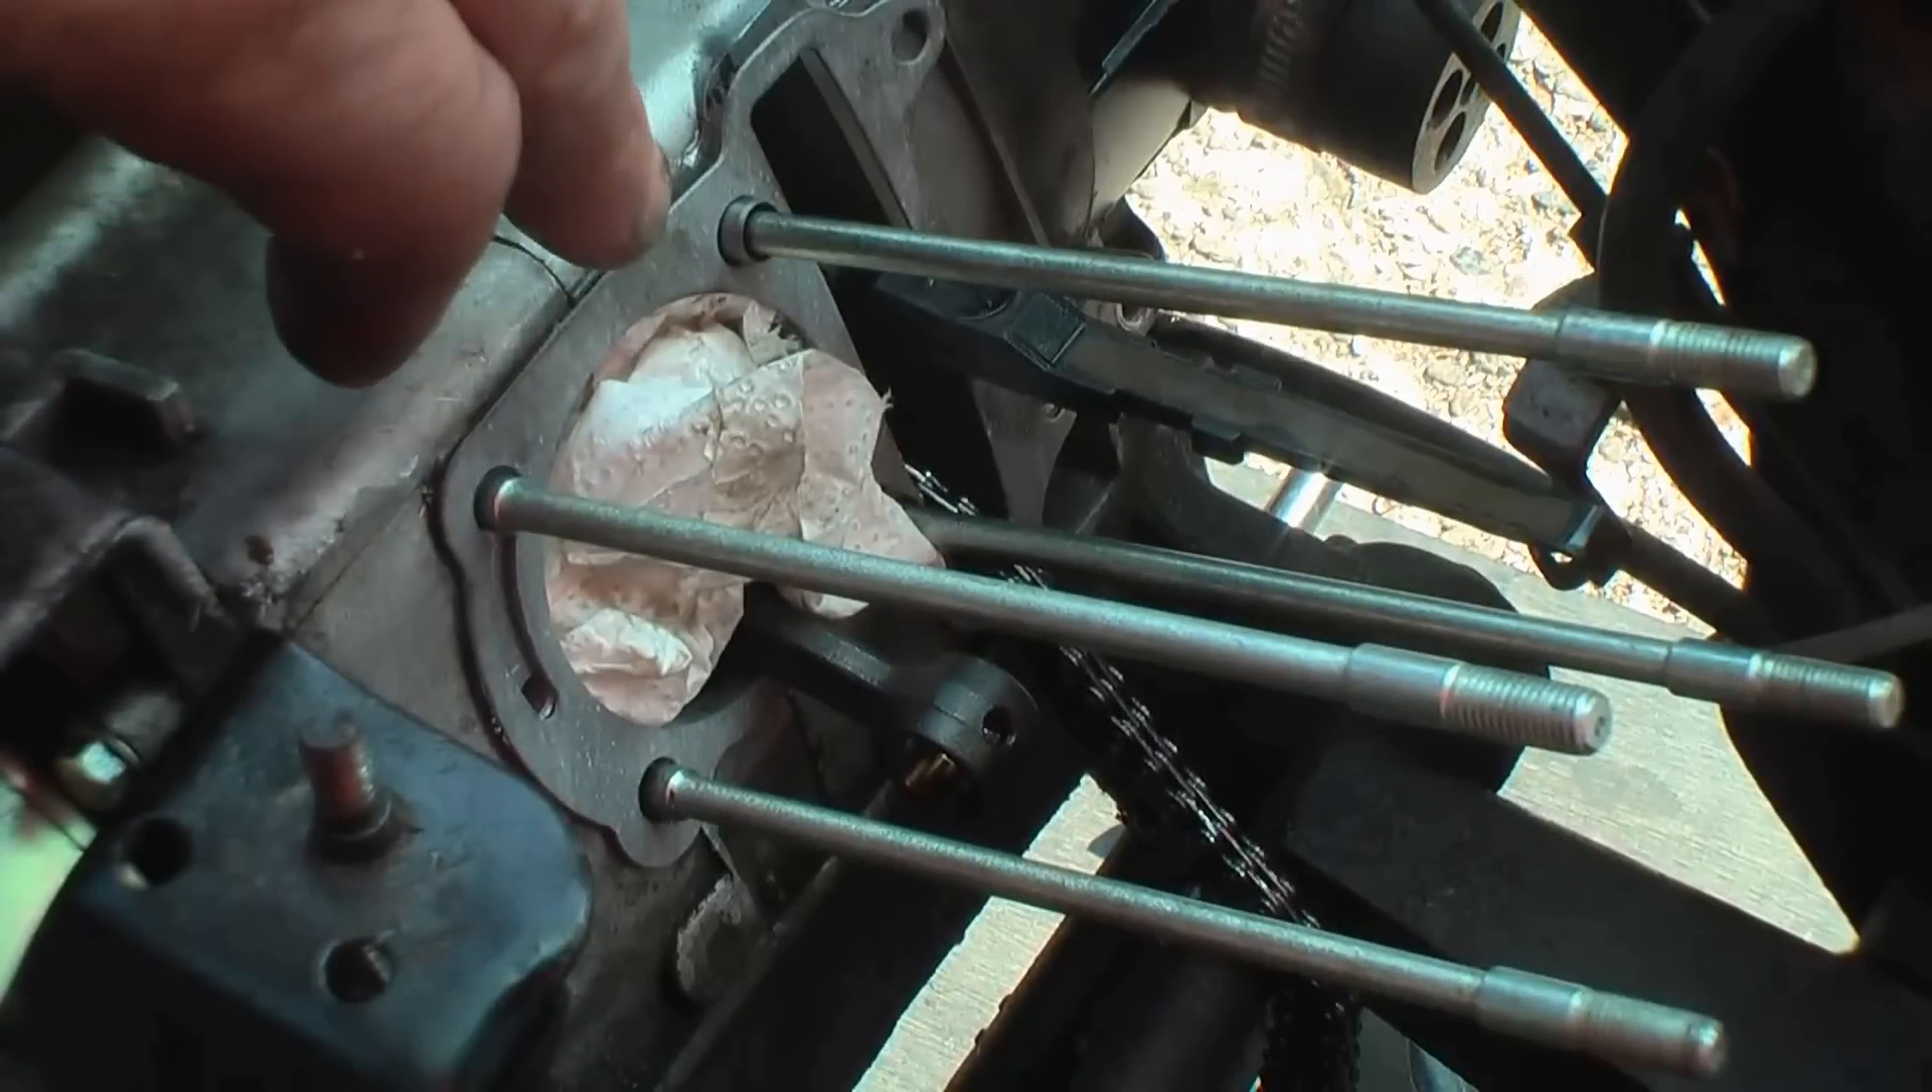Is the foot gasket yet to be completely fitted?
No.